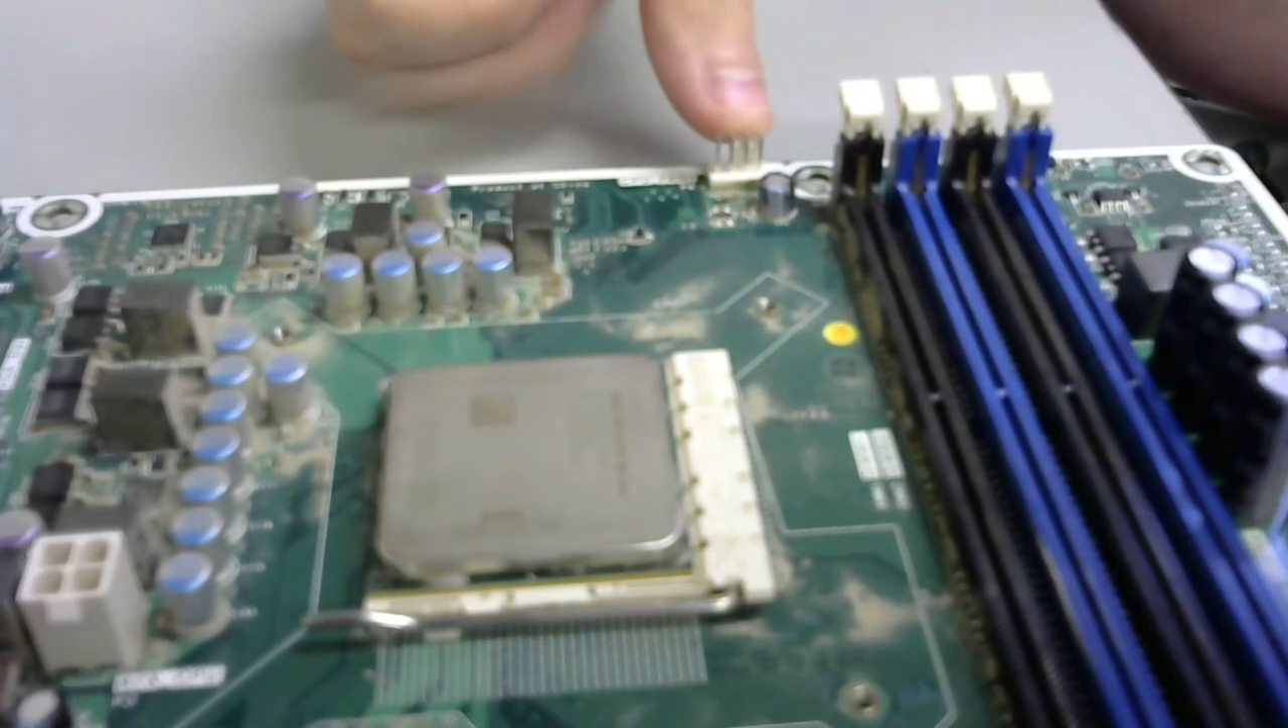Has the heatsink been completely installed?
No.